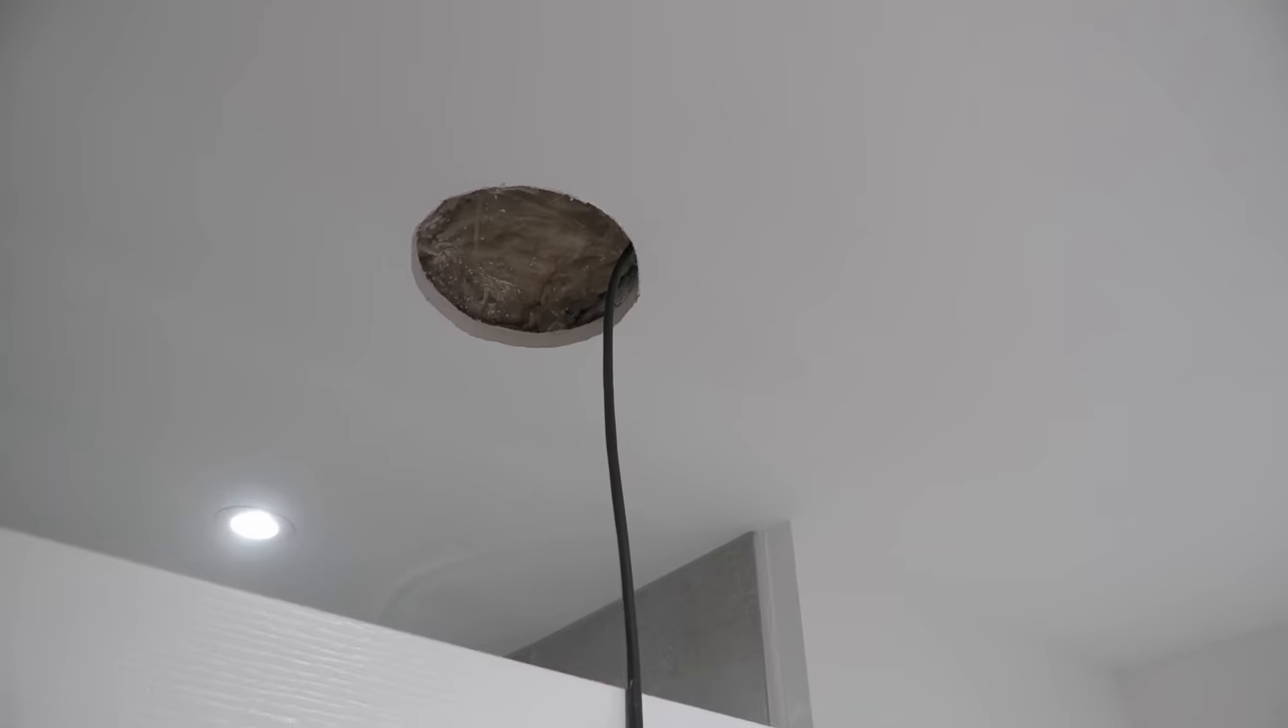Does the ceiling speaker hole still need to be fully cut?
No.